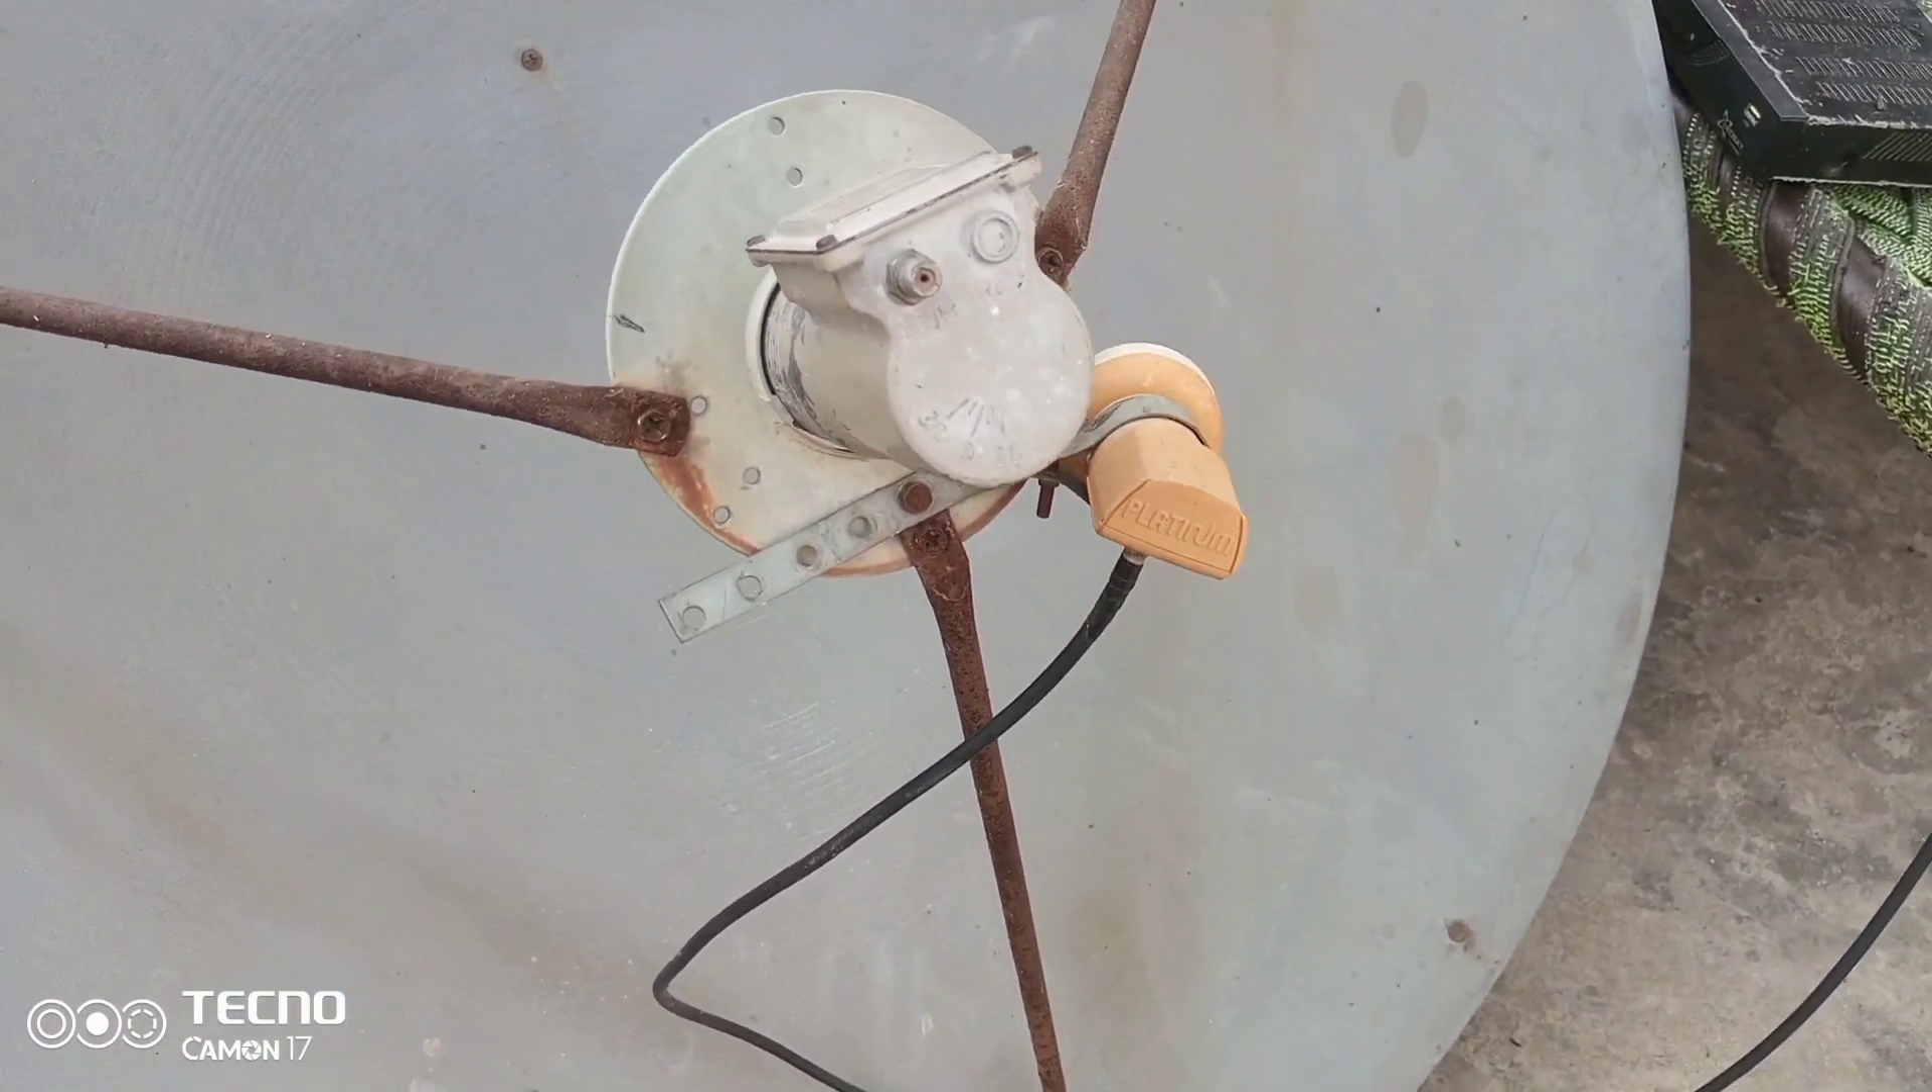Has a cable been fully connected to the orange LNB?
Yes.